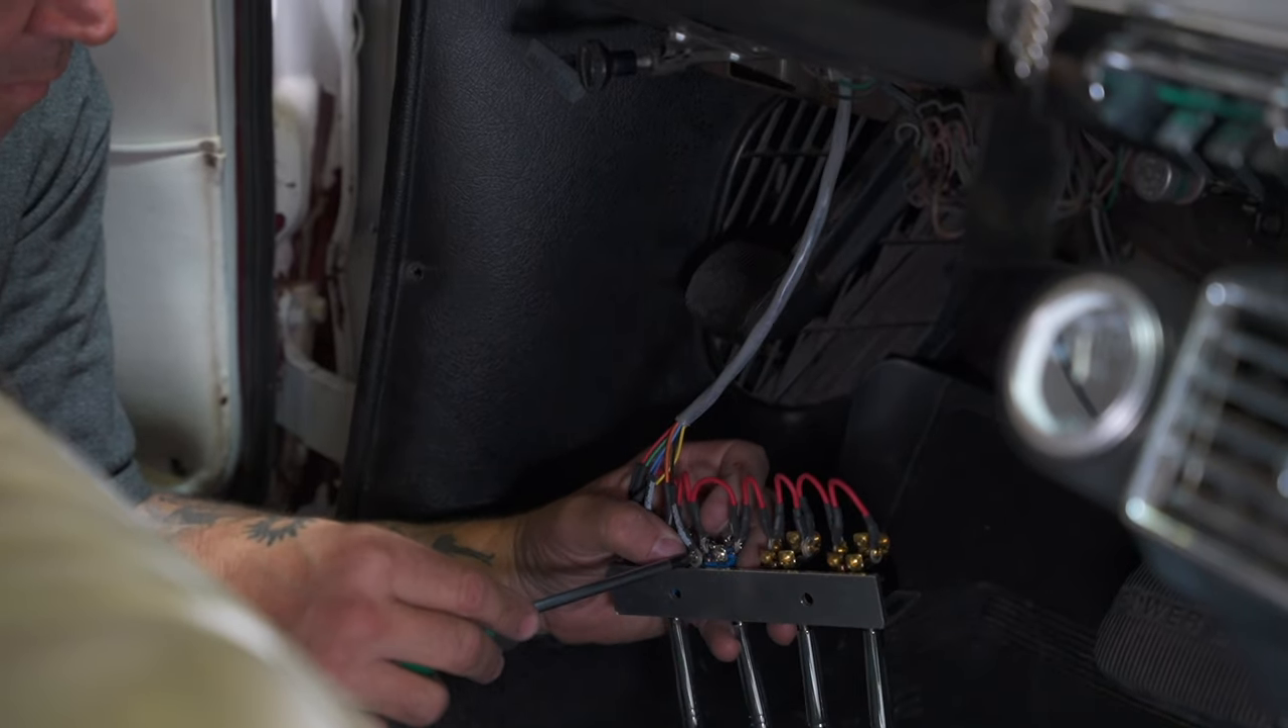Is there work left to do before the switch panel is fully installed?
Yes.